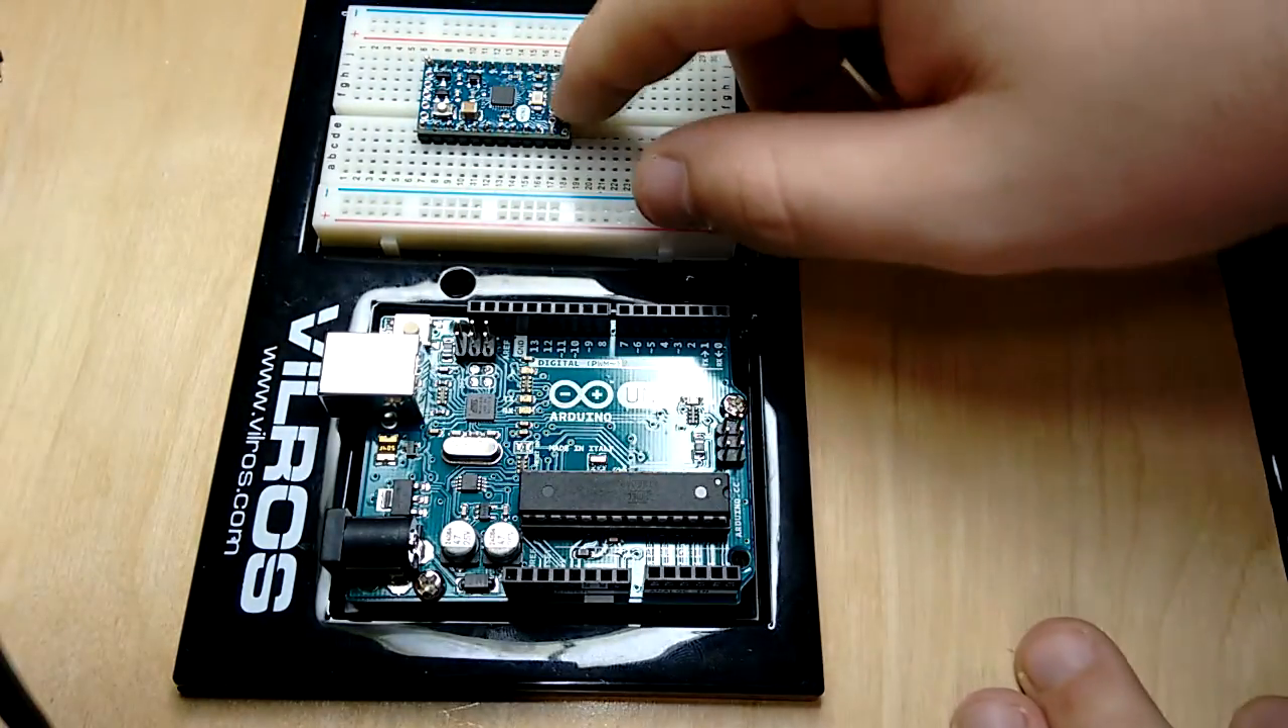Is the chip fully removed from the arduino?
No.